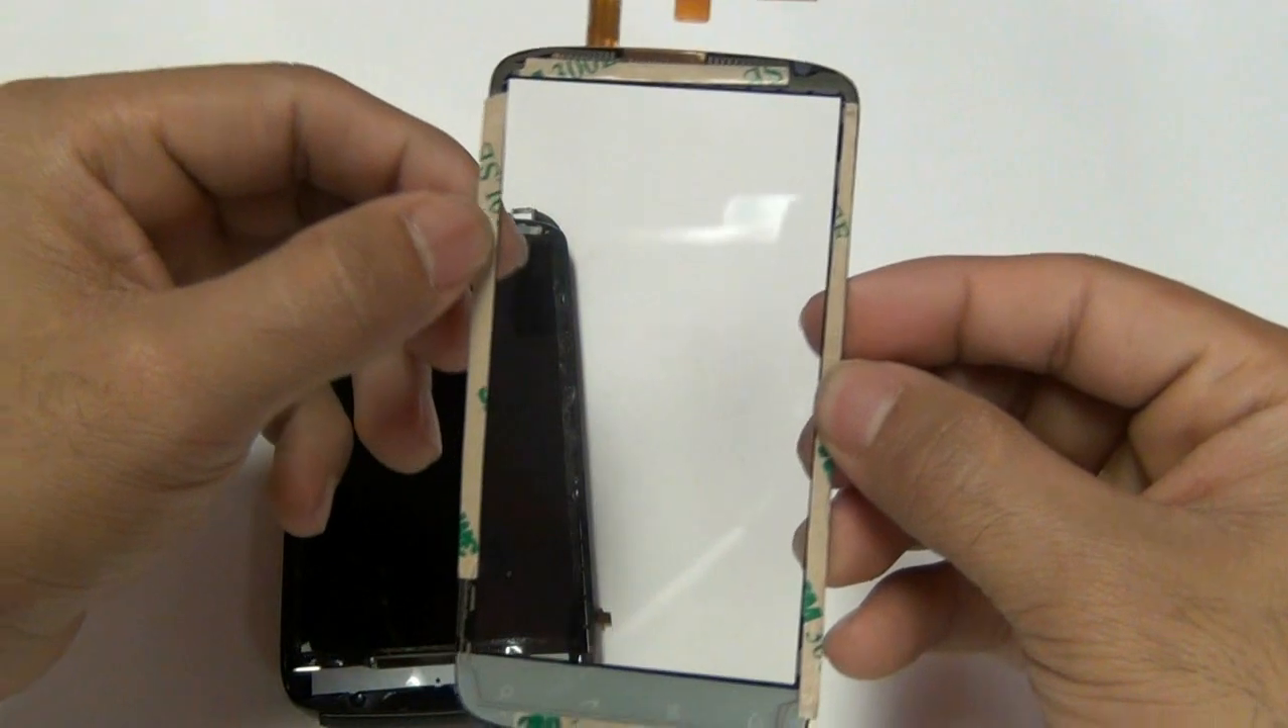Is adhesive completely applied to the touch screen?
Yes.